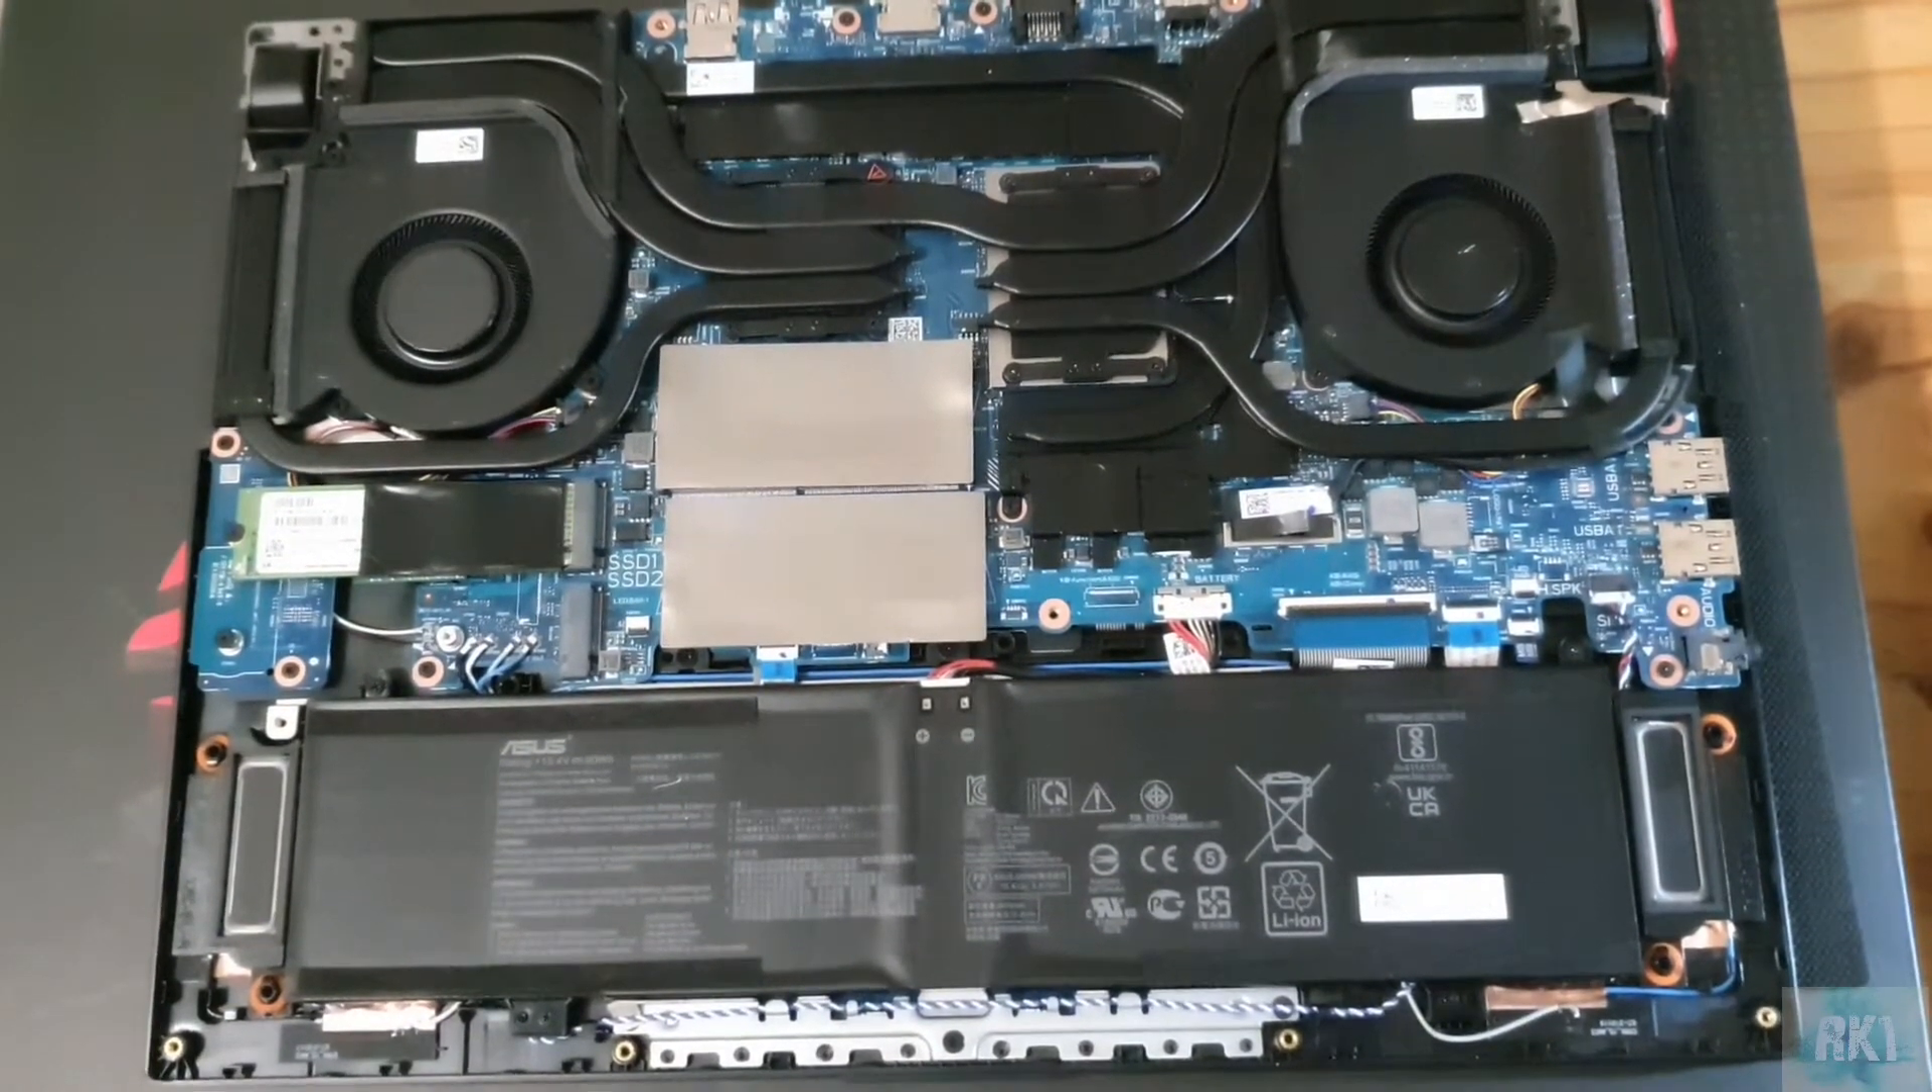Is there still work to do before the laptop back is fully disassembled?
No.